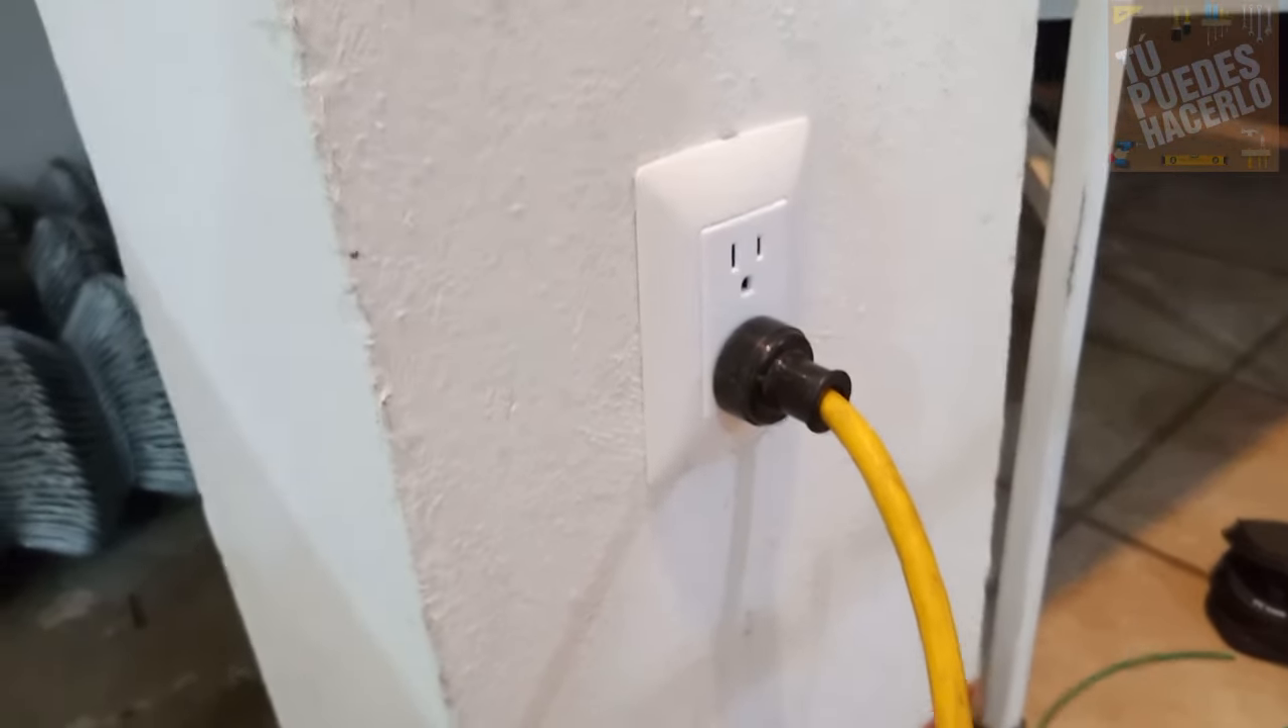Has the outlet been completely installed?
Yes.